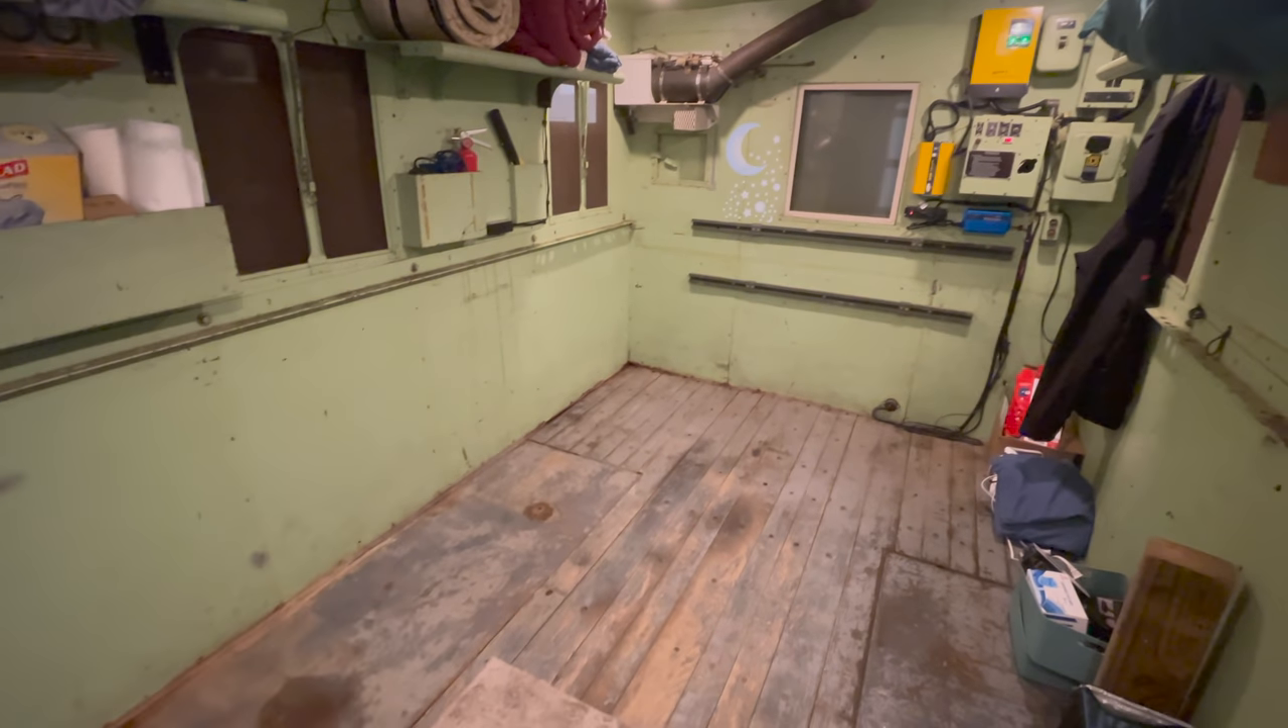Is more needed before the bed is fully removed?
No.